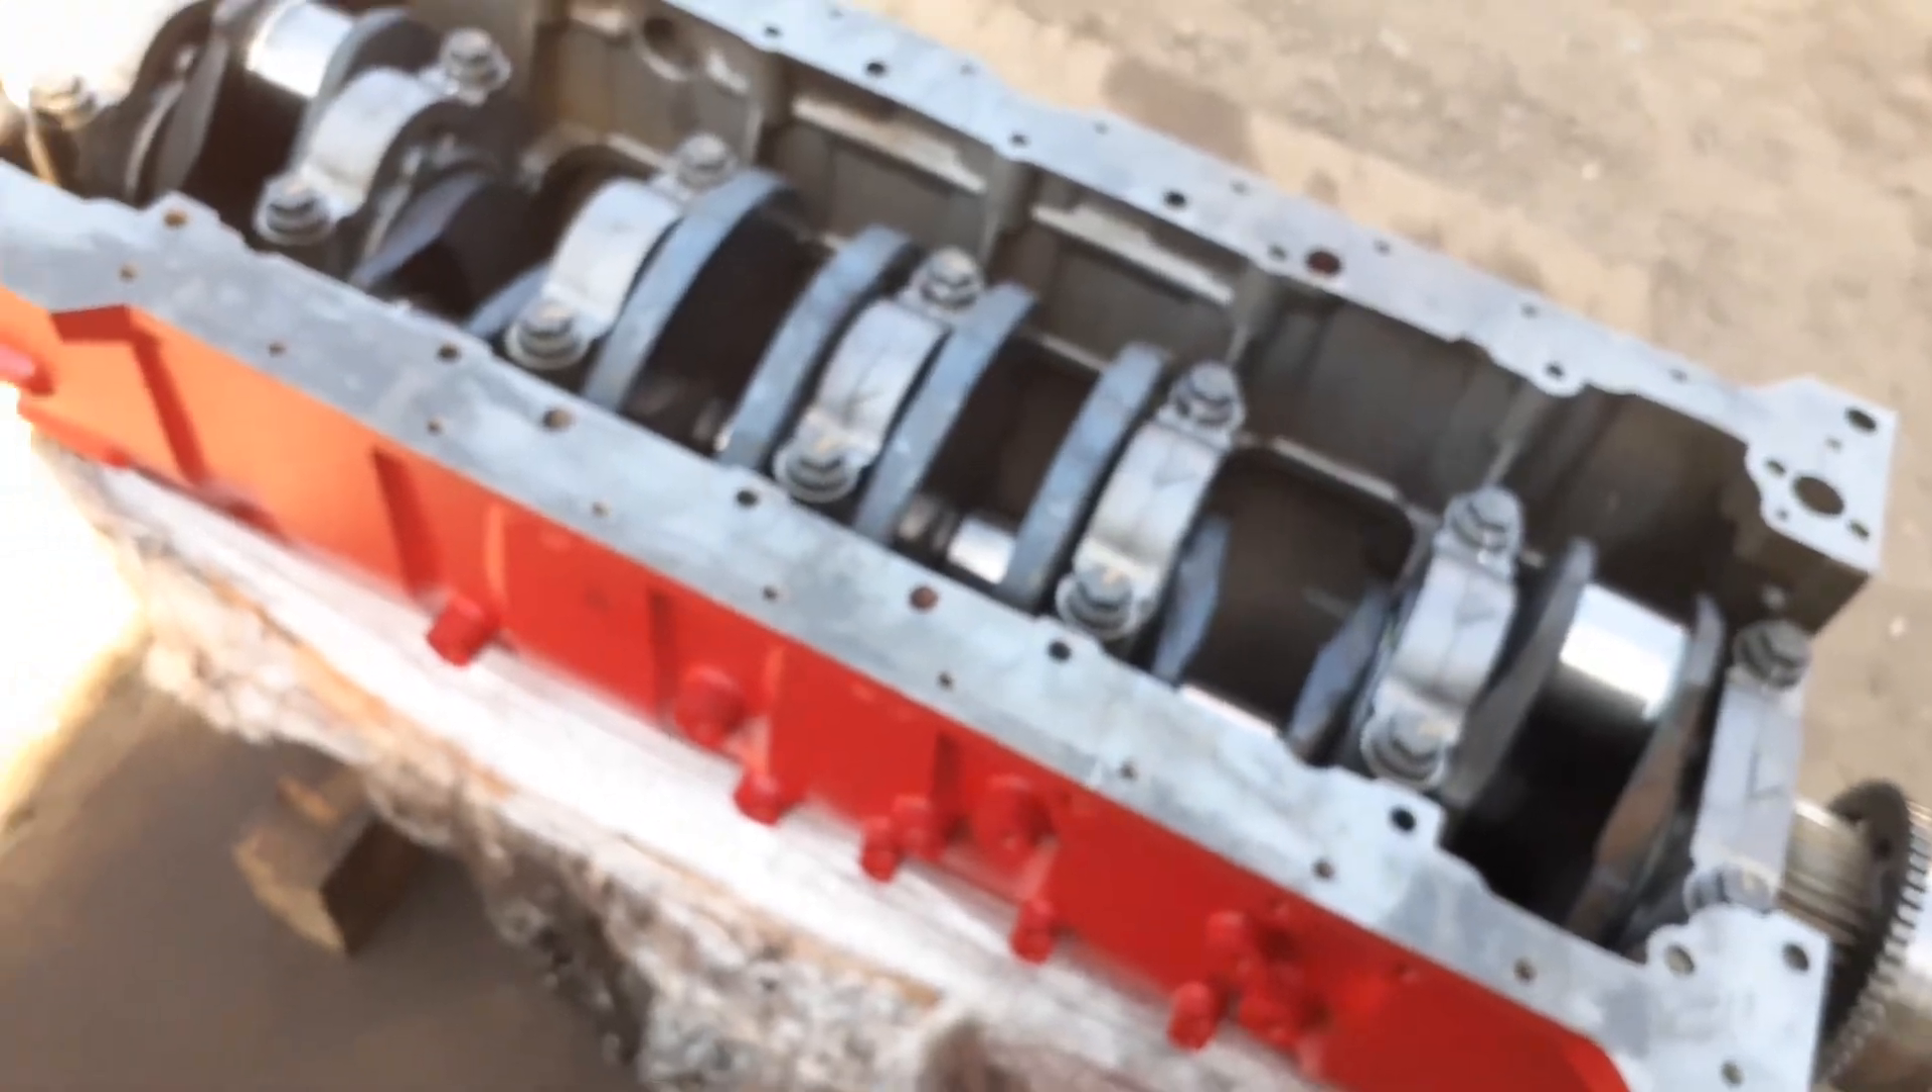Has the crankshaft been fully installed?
Yes.